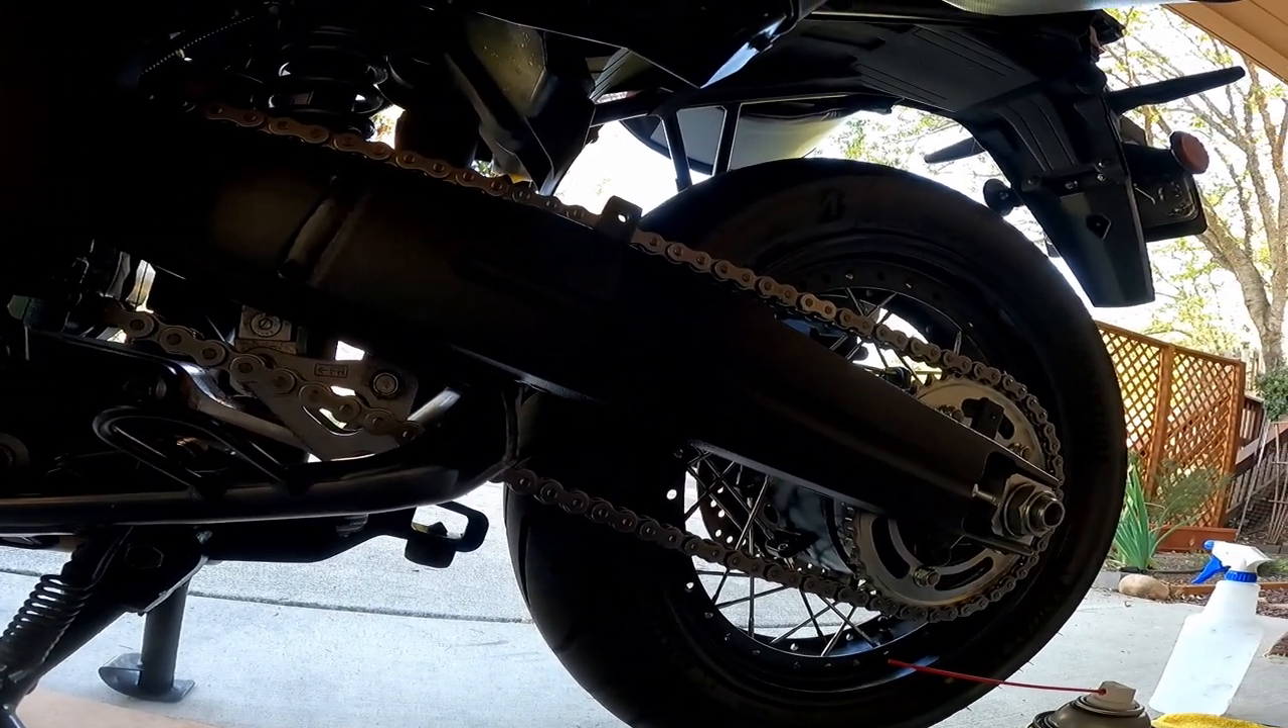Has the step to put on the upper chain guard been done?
No.